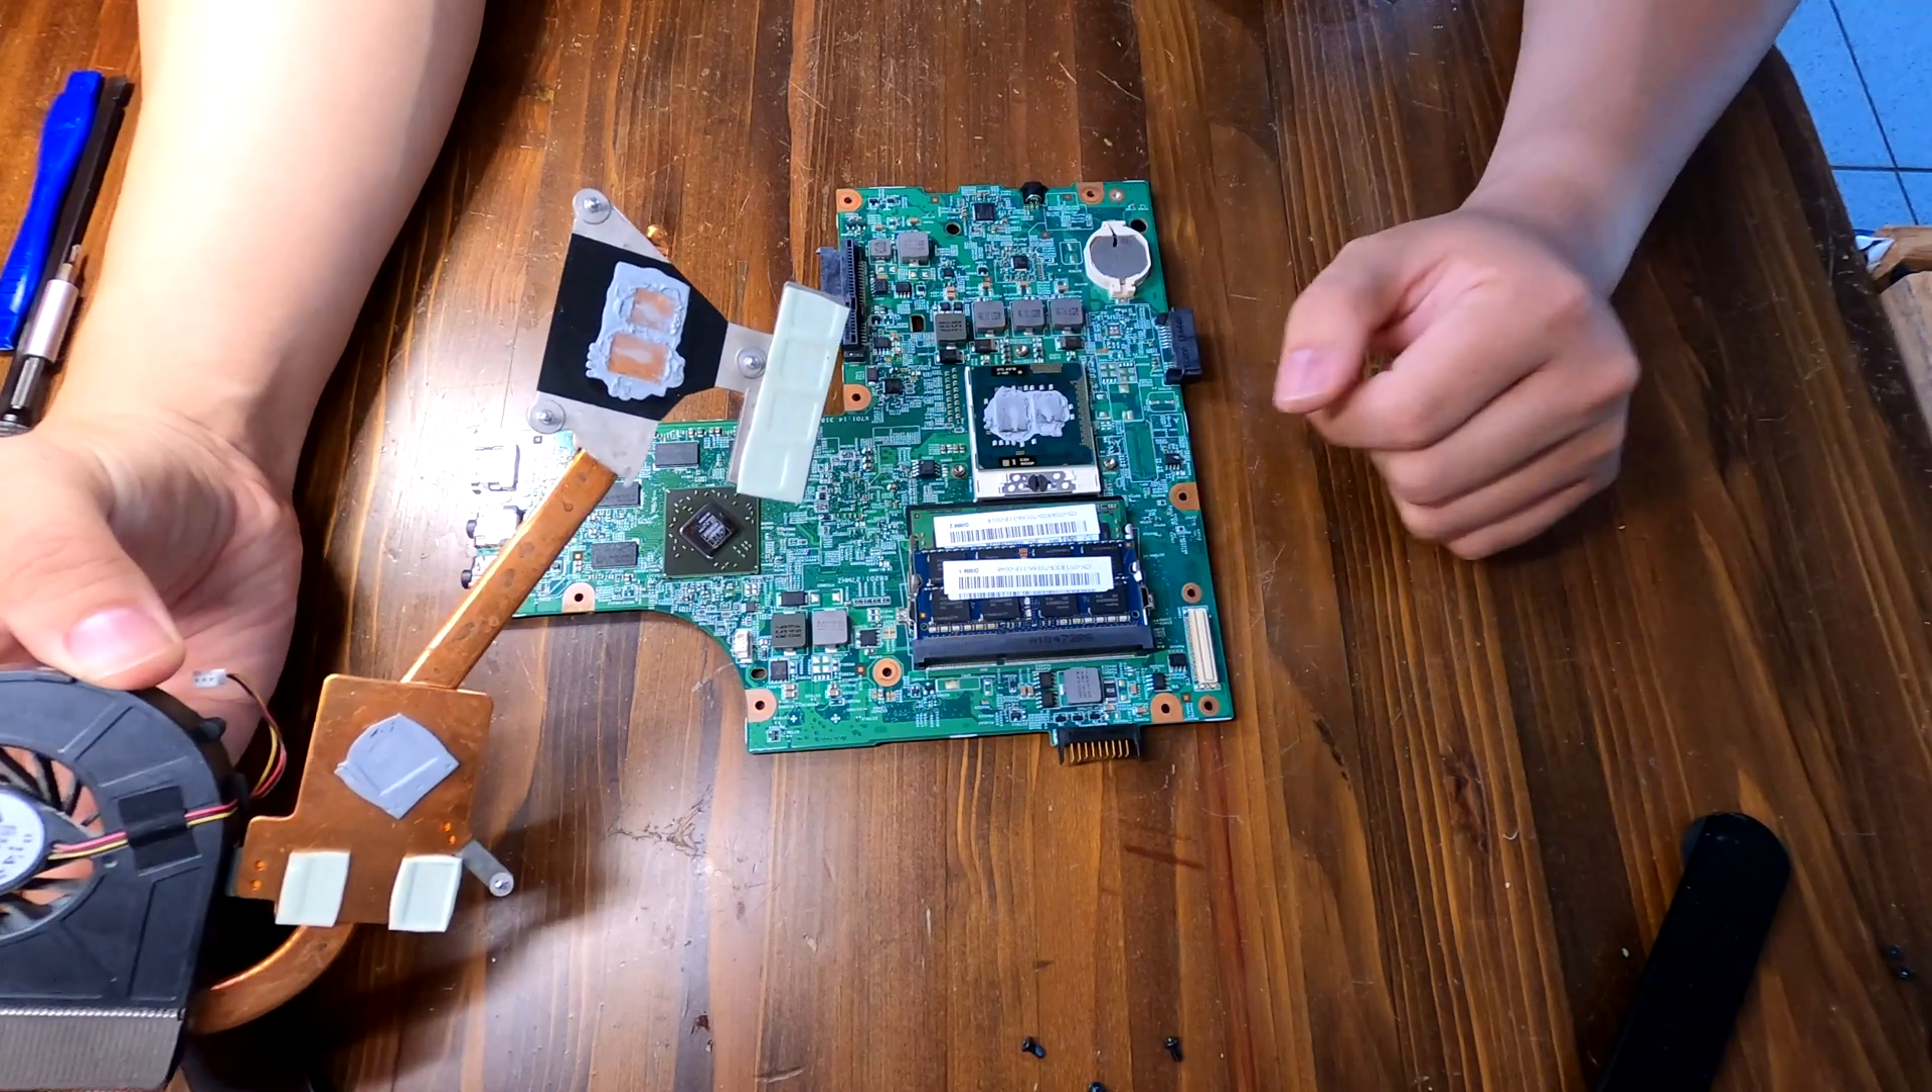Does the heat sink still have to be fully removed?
No.